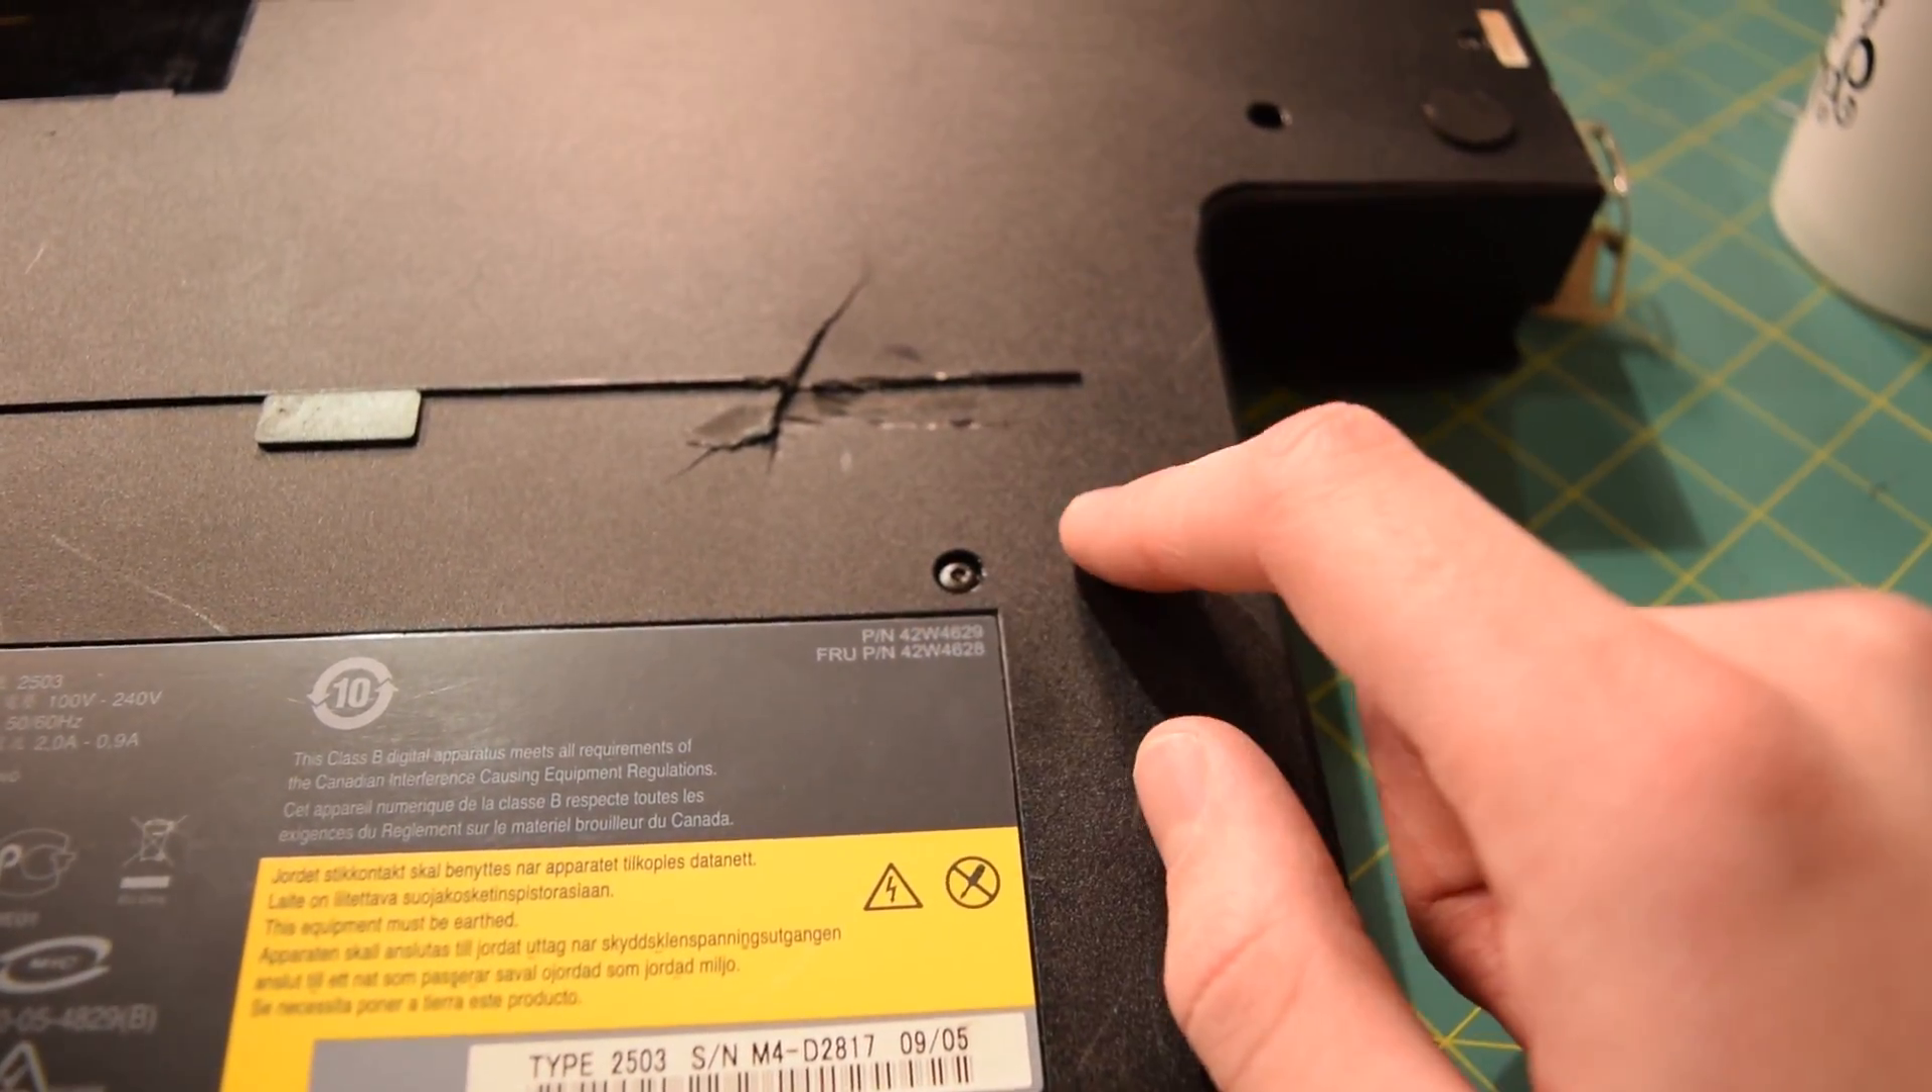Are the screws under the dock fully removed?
No.